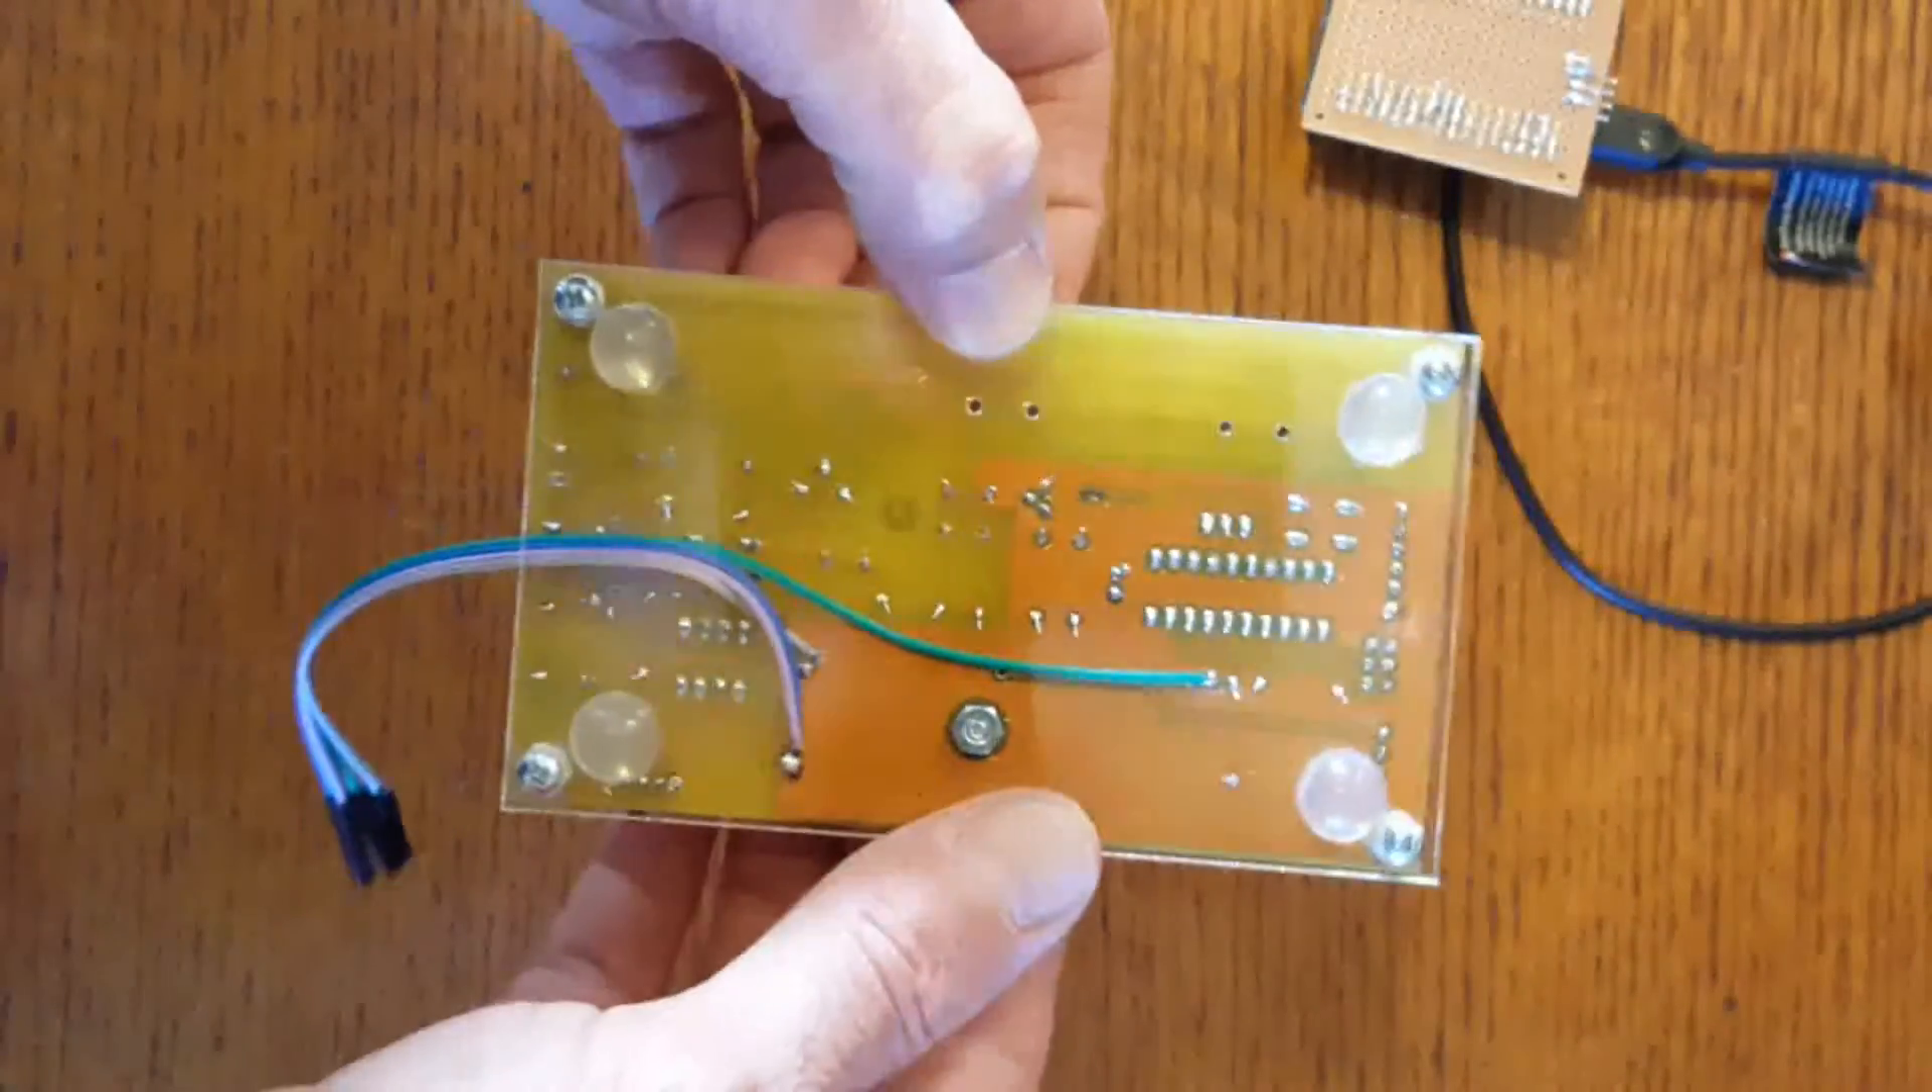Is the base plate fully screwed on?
Yes.